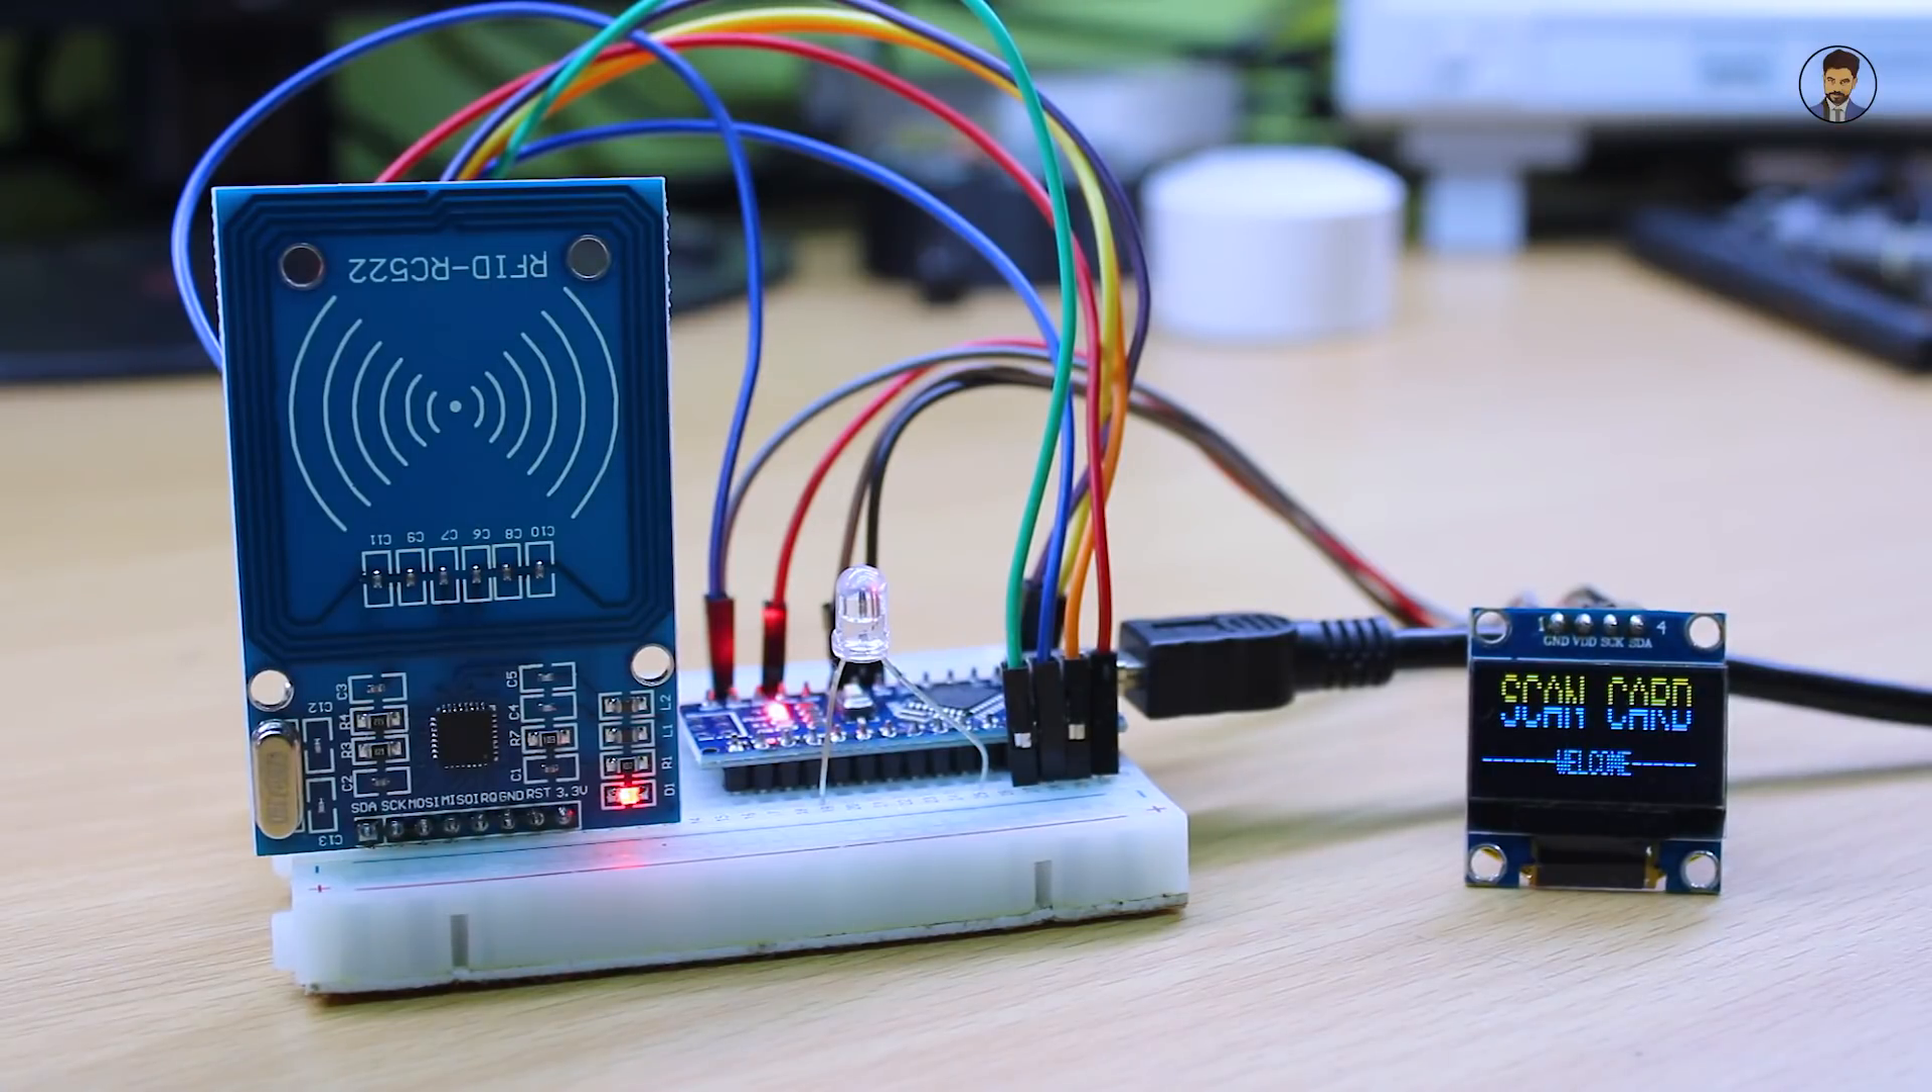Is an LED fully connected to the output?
Yes.